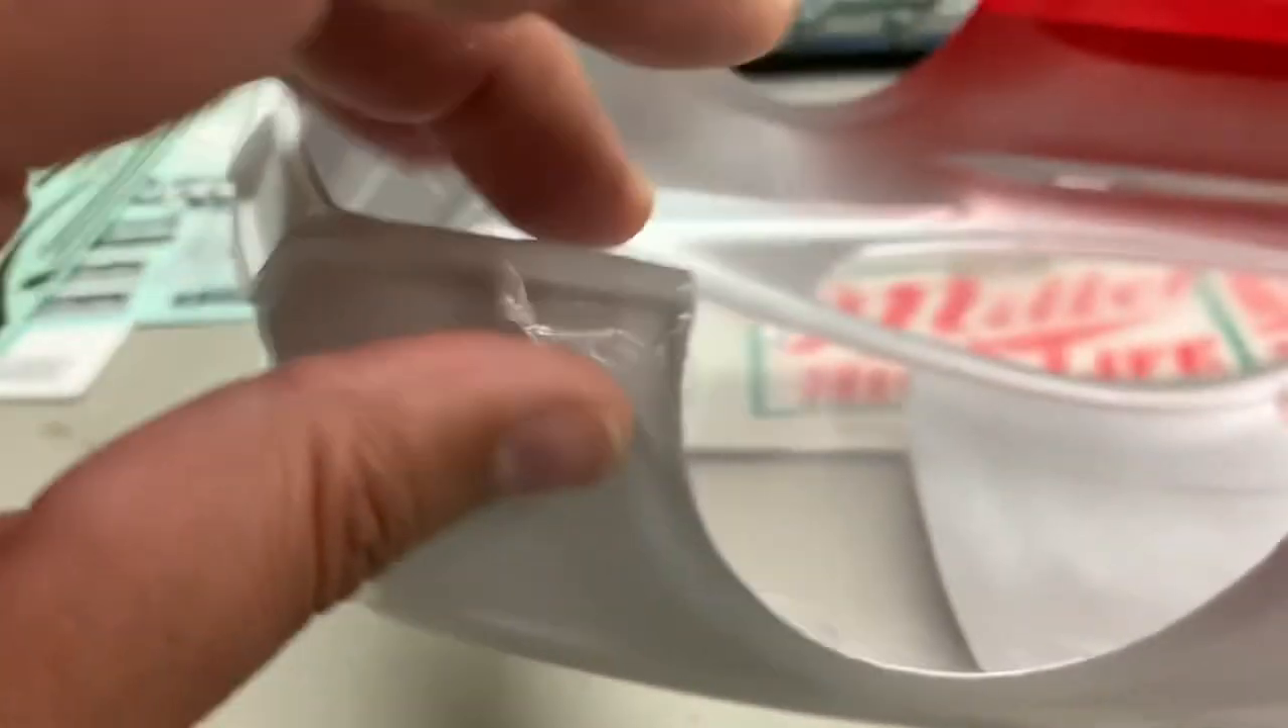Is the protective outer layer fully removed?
No.